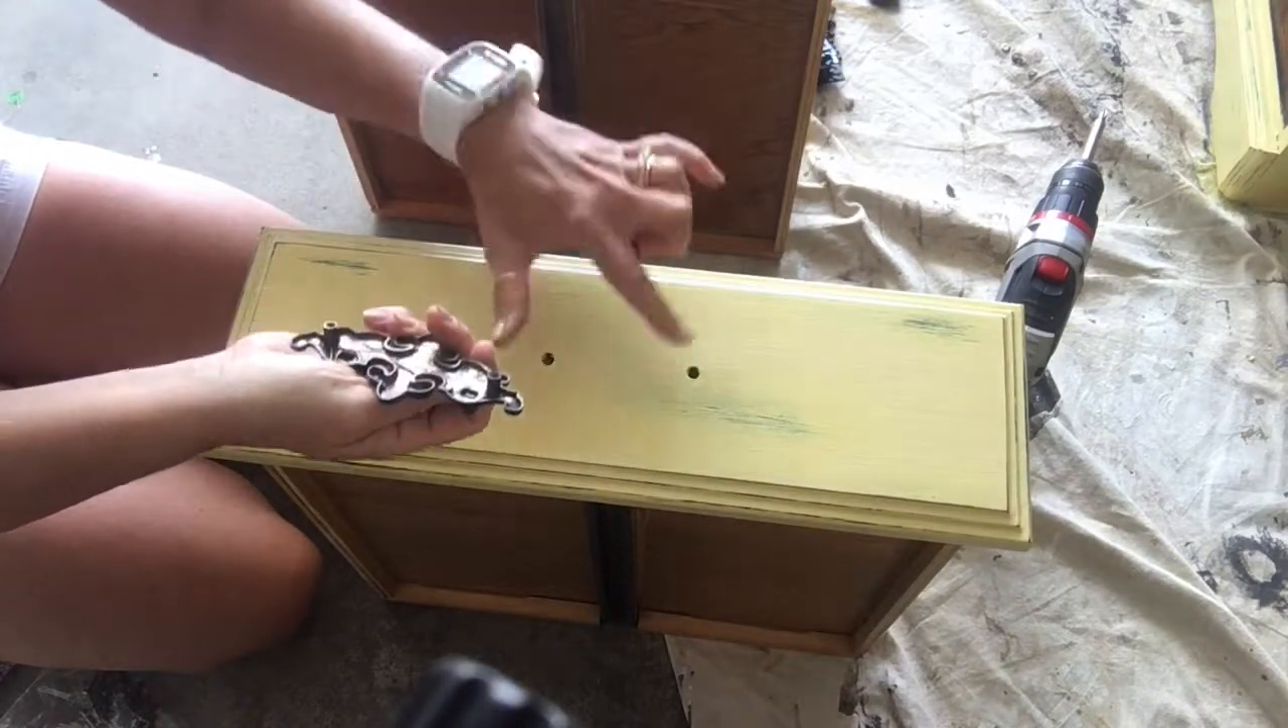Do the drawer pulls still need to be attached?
Yes.